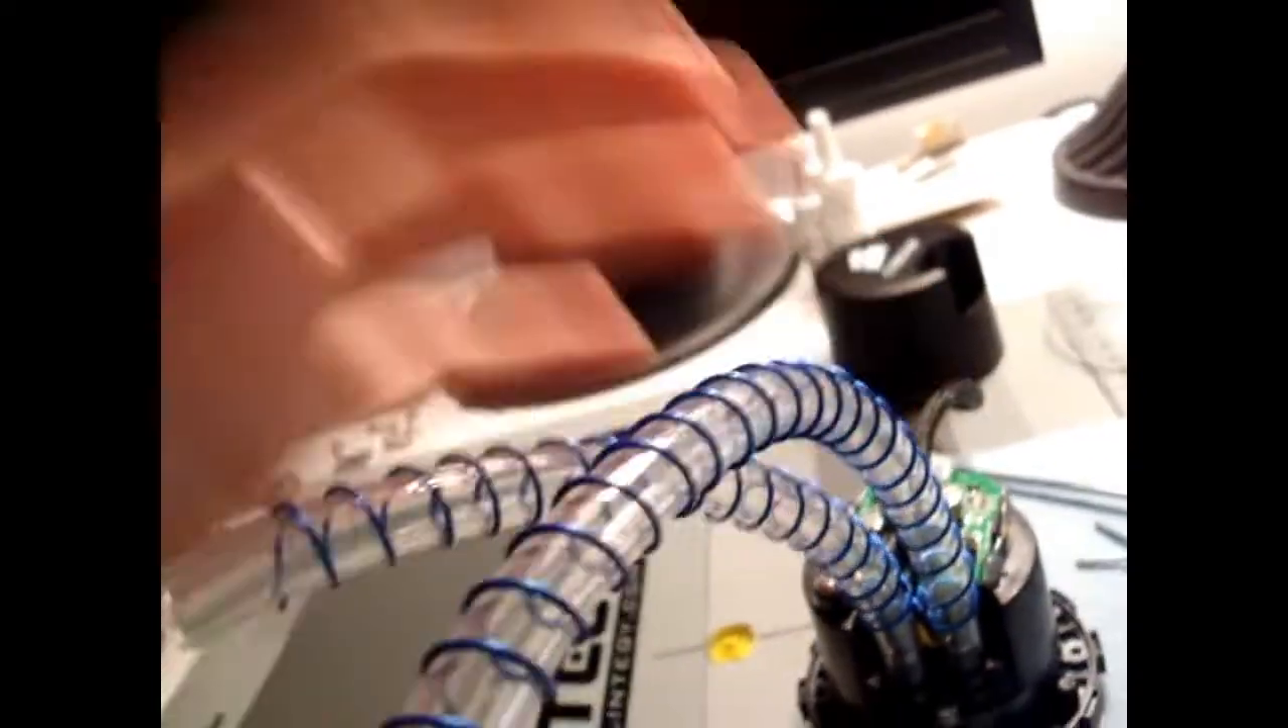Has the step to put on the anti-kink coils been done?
Yes.